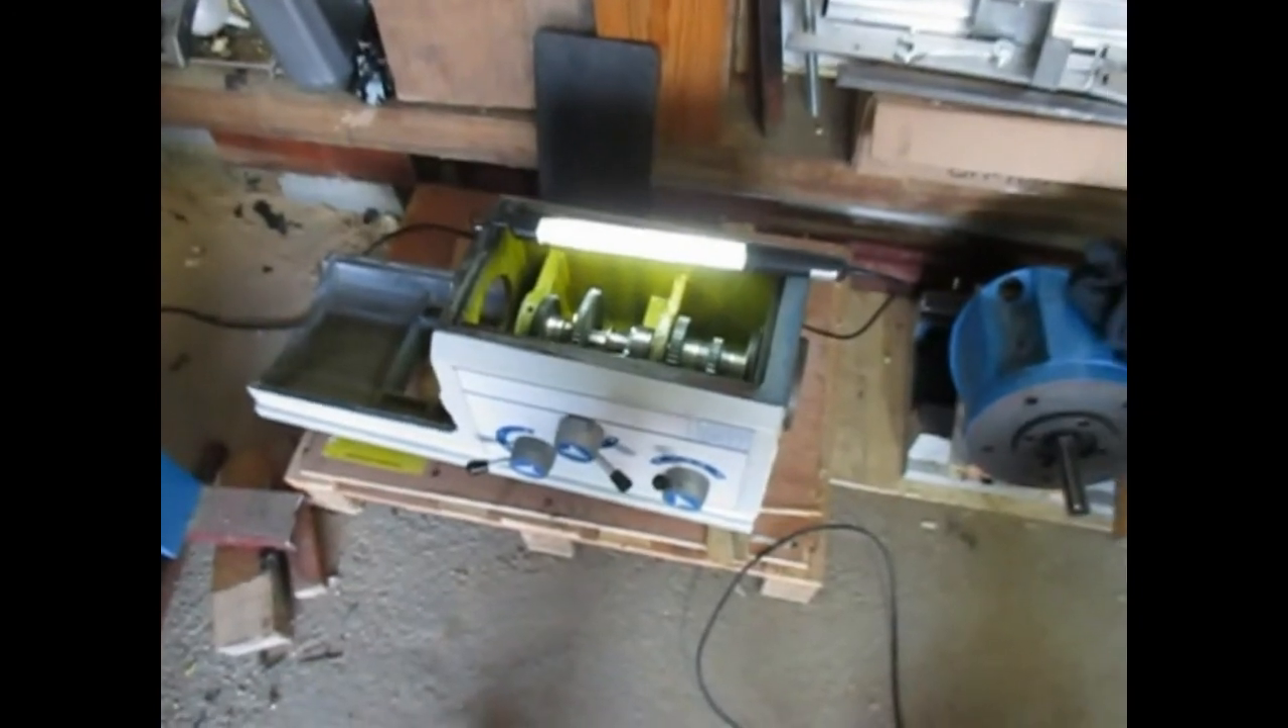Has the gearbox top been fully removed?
Yes.